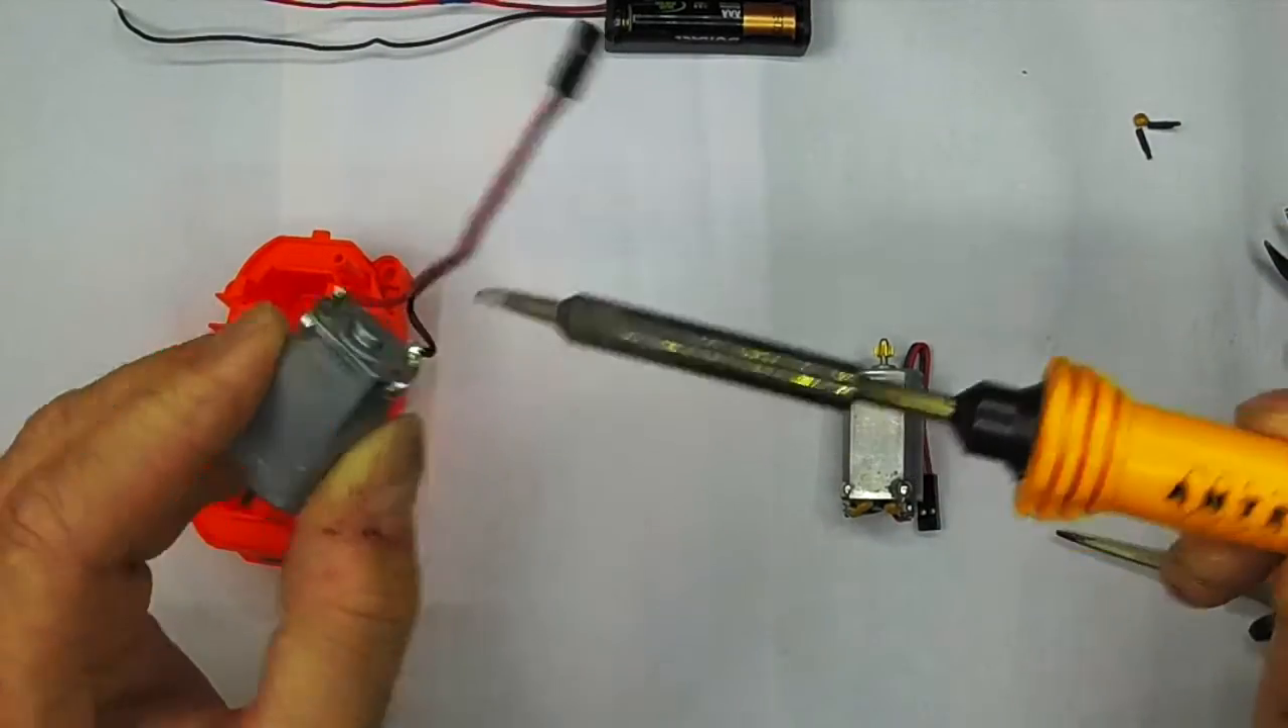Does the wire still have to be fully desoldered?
Yes.